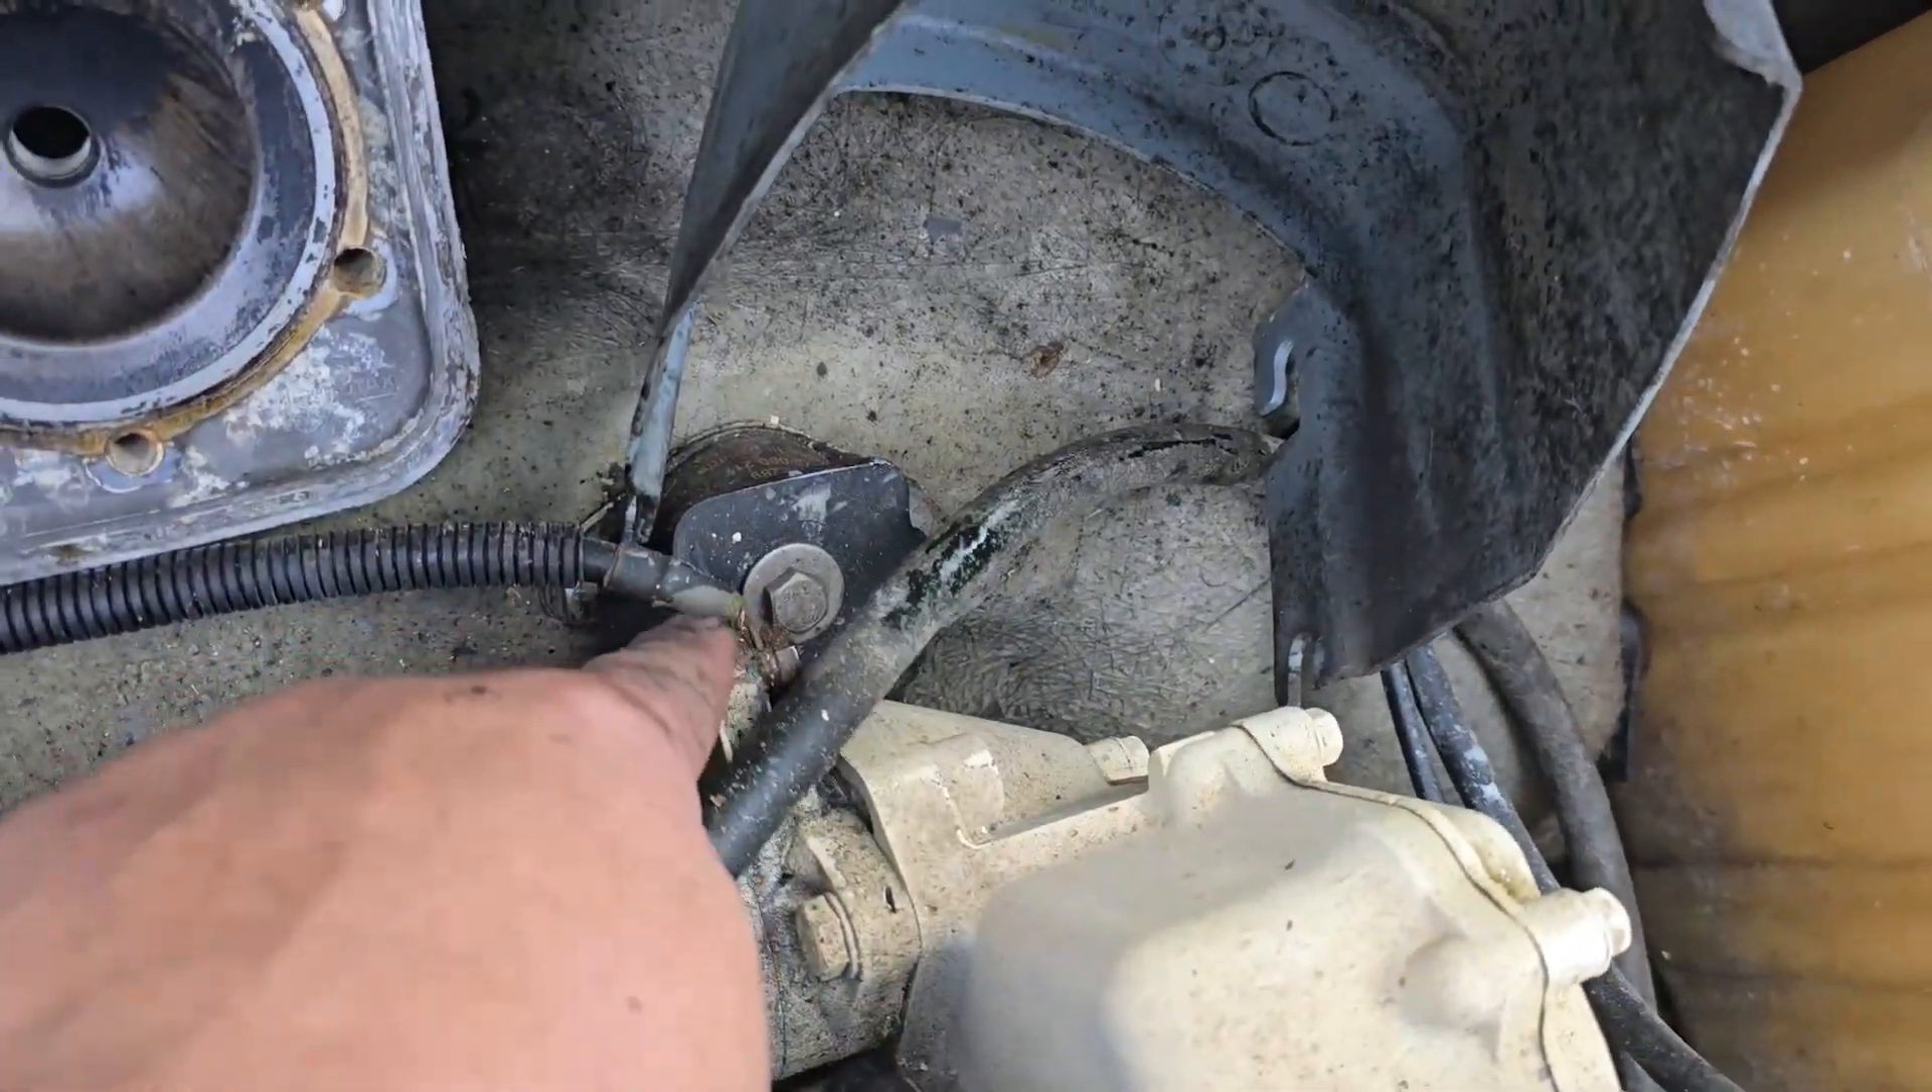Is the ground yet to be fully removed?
Yes.